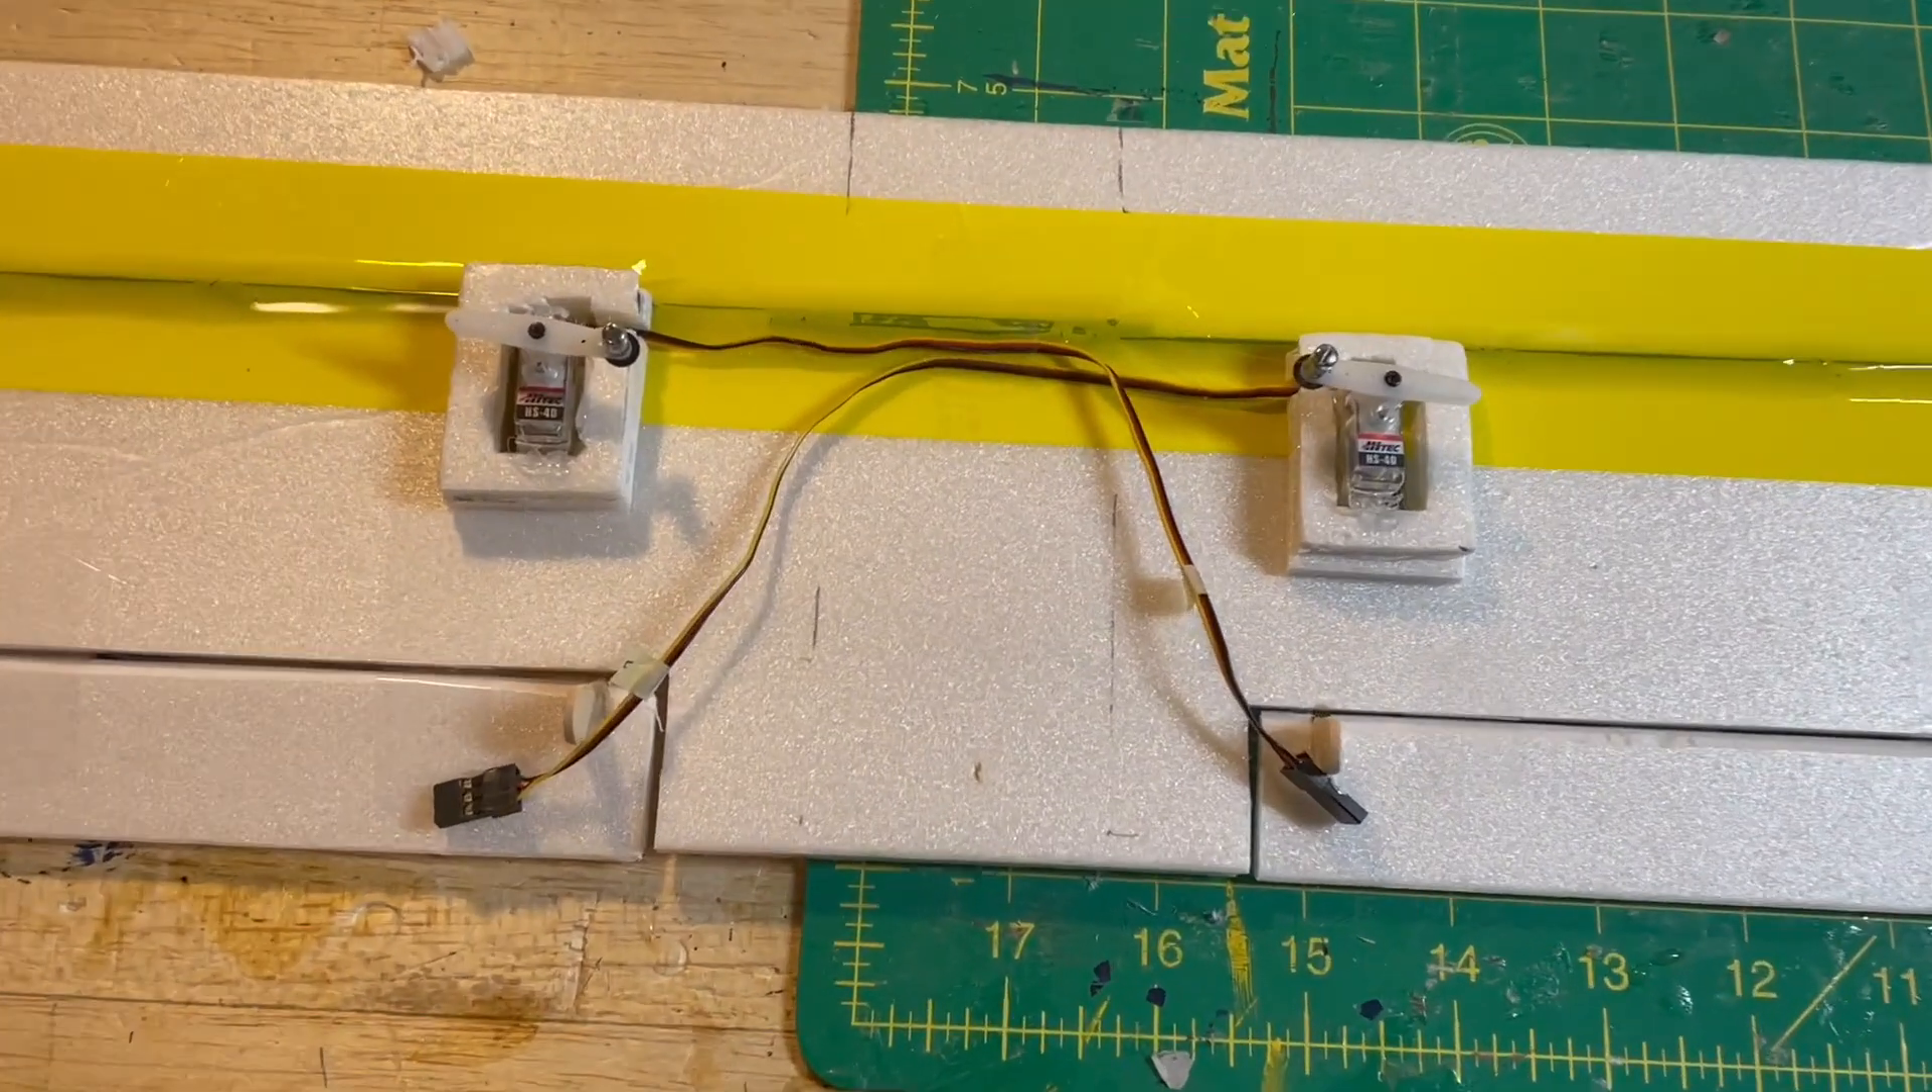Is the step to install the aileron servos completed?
Yes.